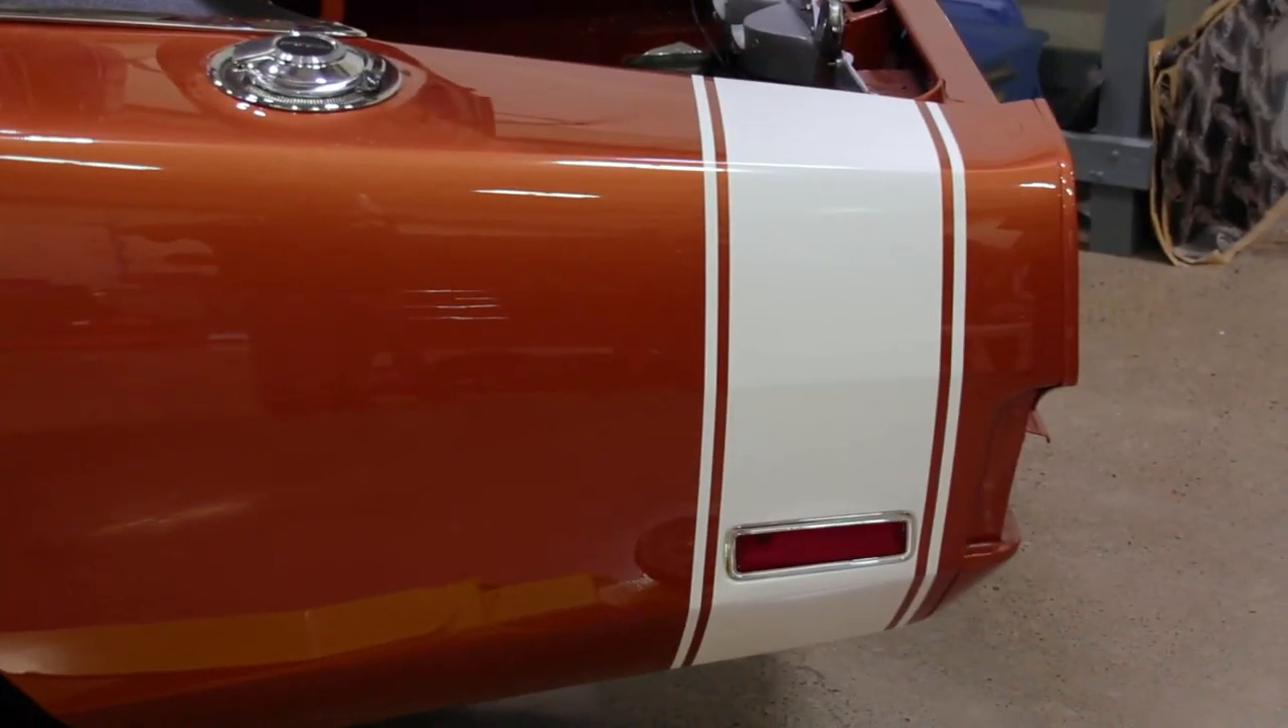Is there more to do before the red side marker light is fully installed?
No.